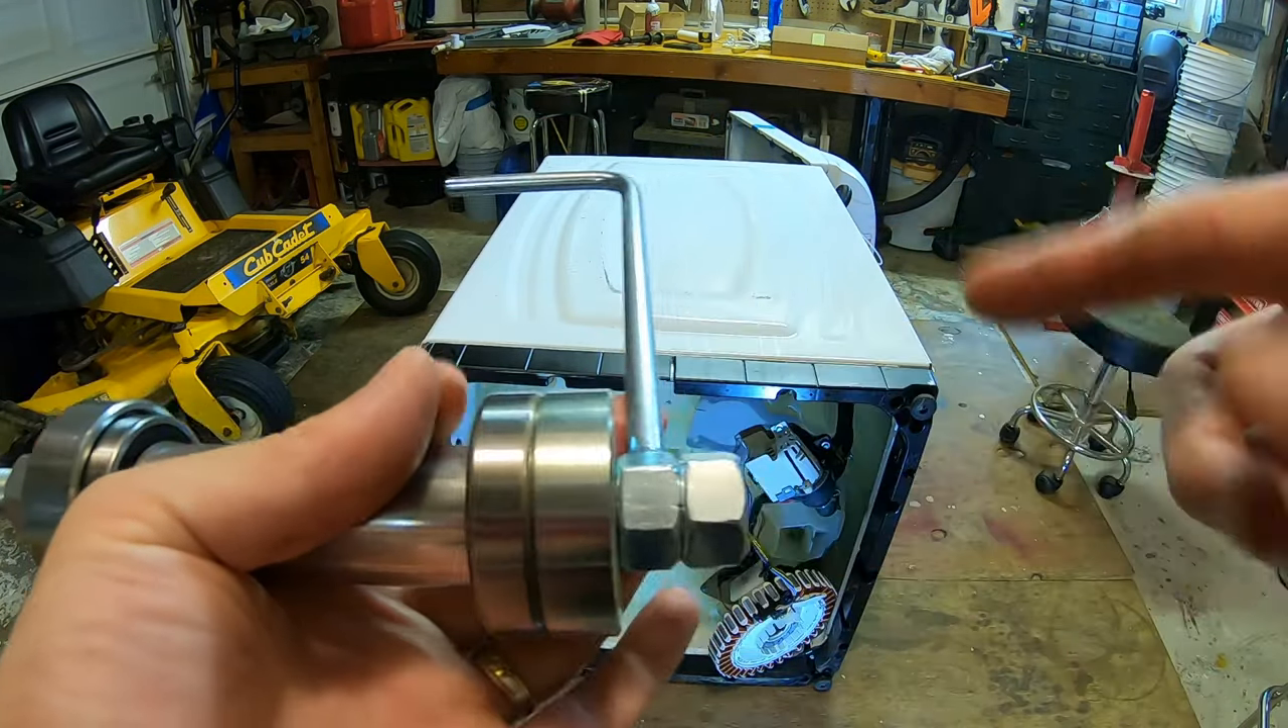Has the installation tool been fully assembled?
Yes.